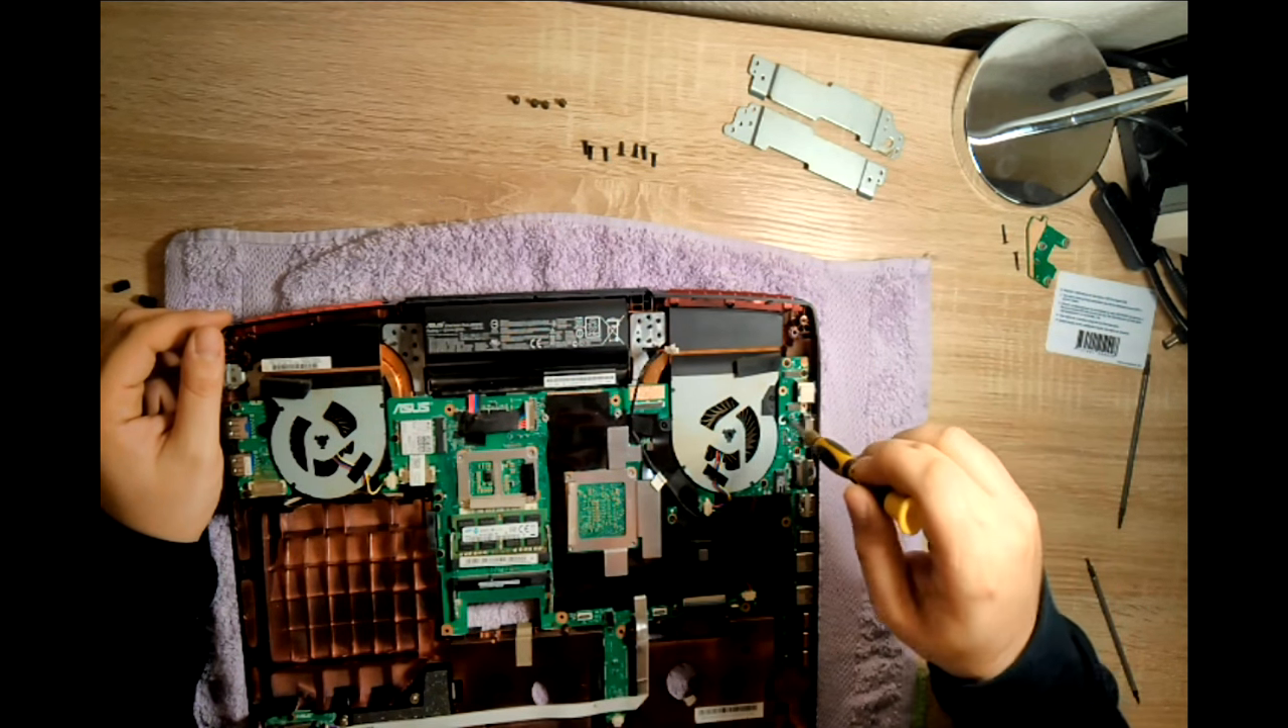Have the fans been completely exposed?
Yes.